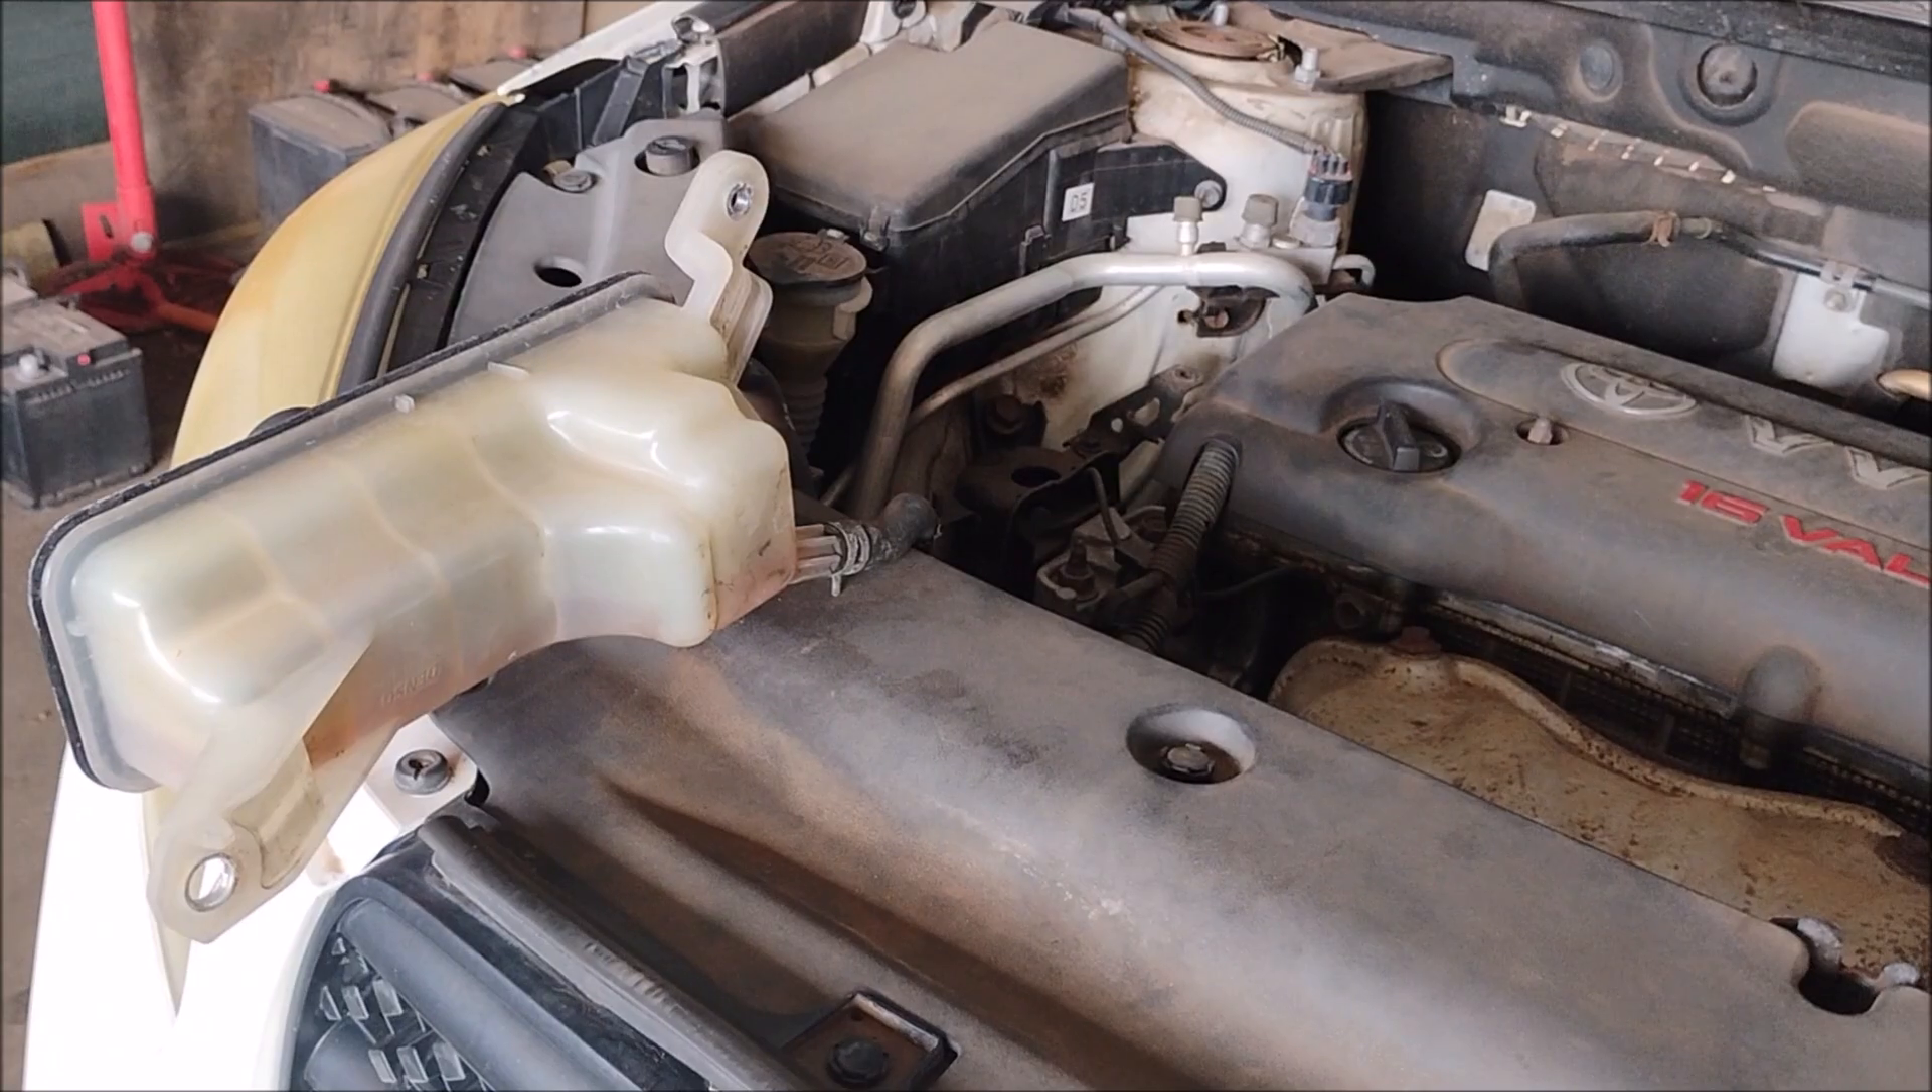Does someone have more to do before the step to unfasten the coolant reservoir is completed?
No.